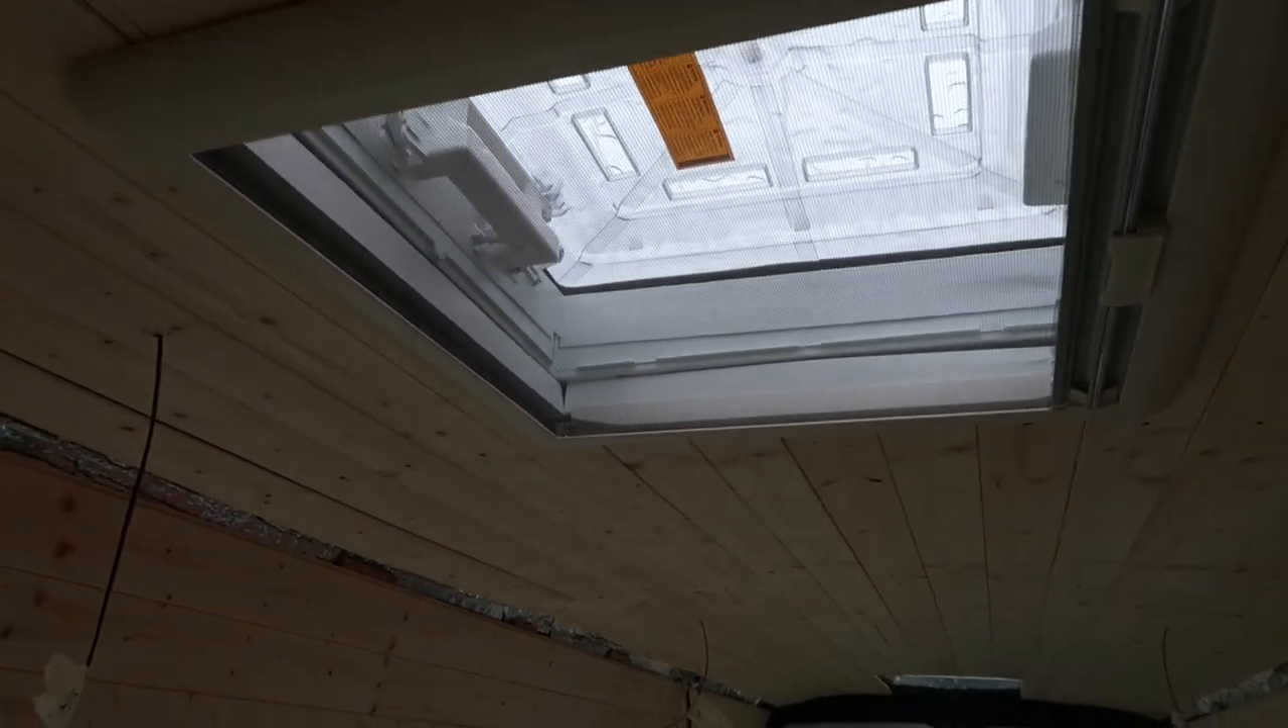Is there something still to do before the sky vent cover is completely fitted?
No.